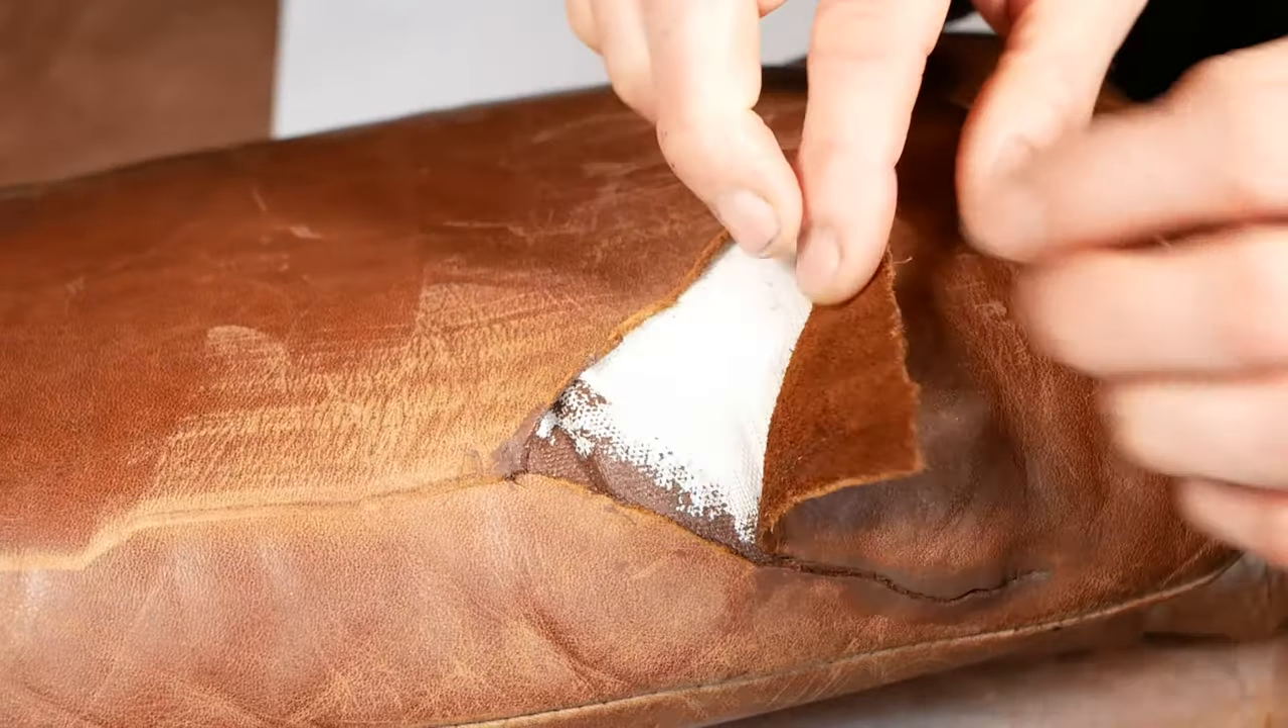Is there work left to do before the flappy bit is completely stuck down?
Yes.